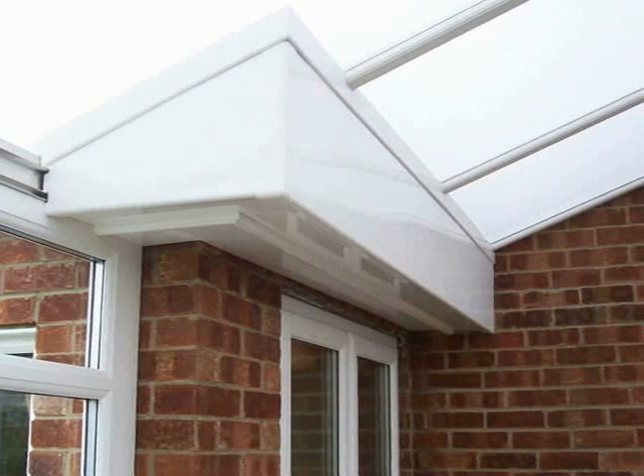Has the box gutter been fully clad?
Yes.